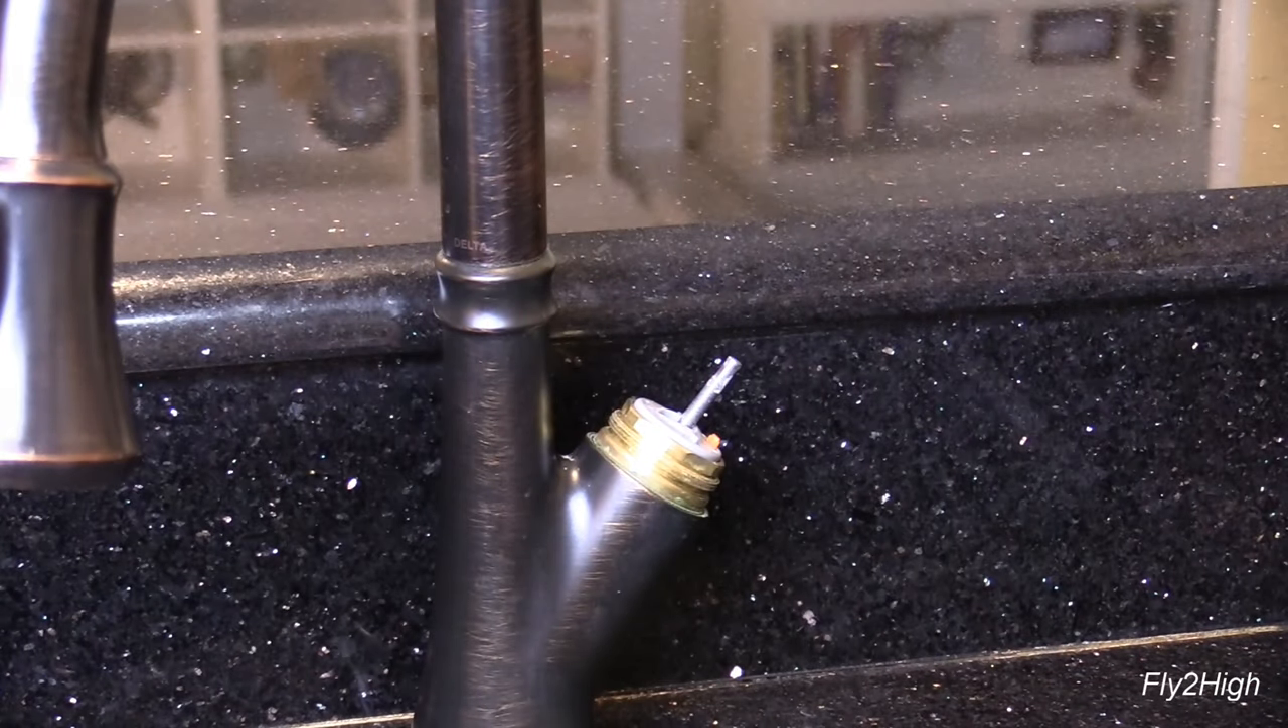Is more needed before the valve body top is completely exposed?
No.